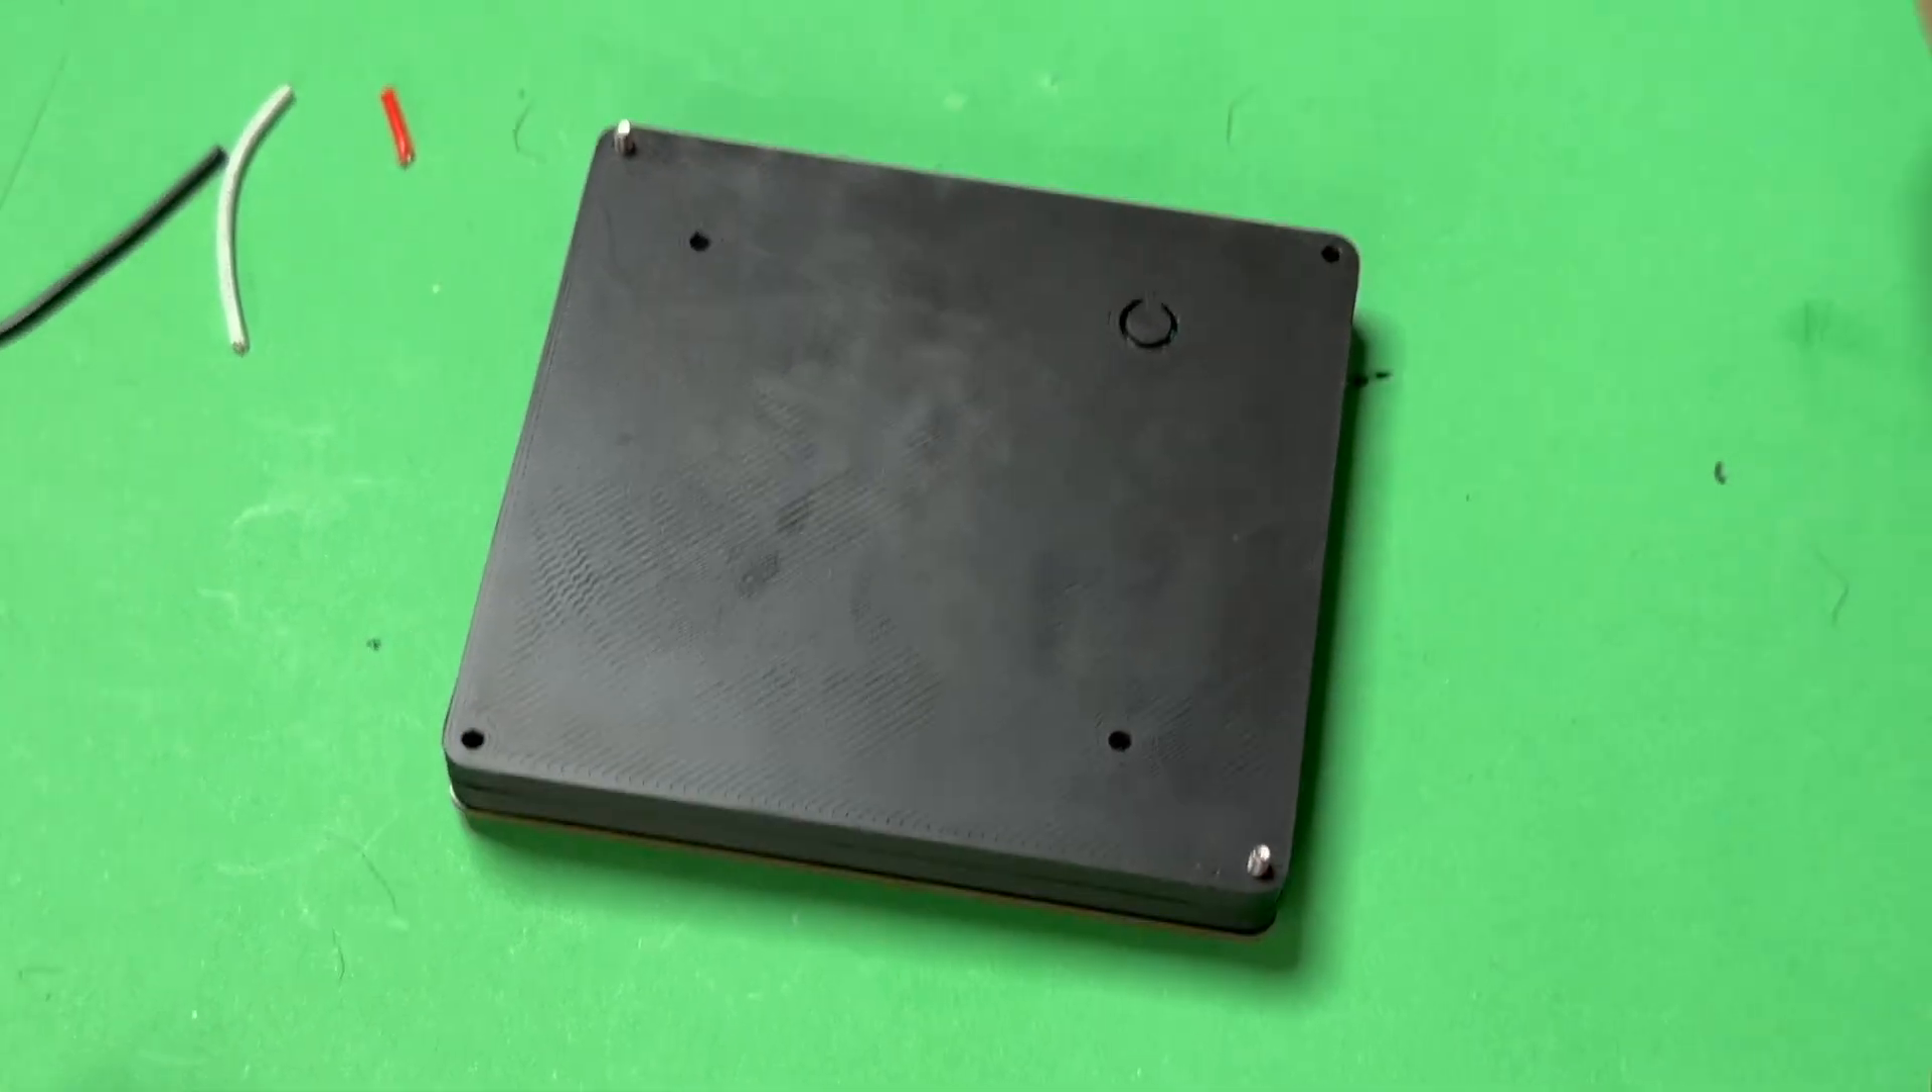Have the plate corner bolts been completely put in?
No.